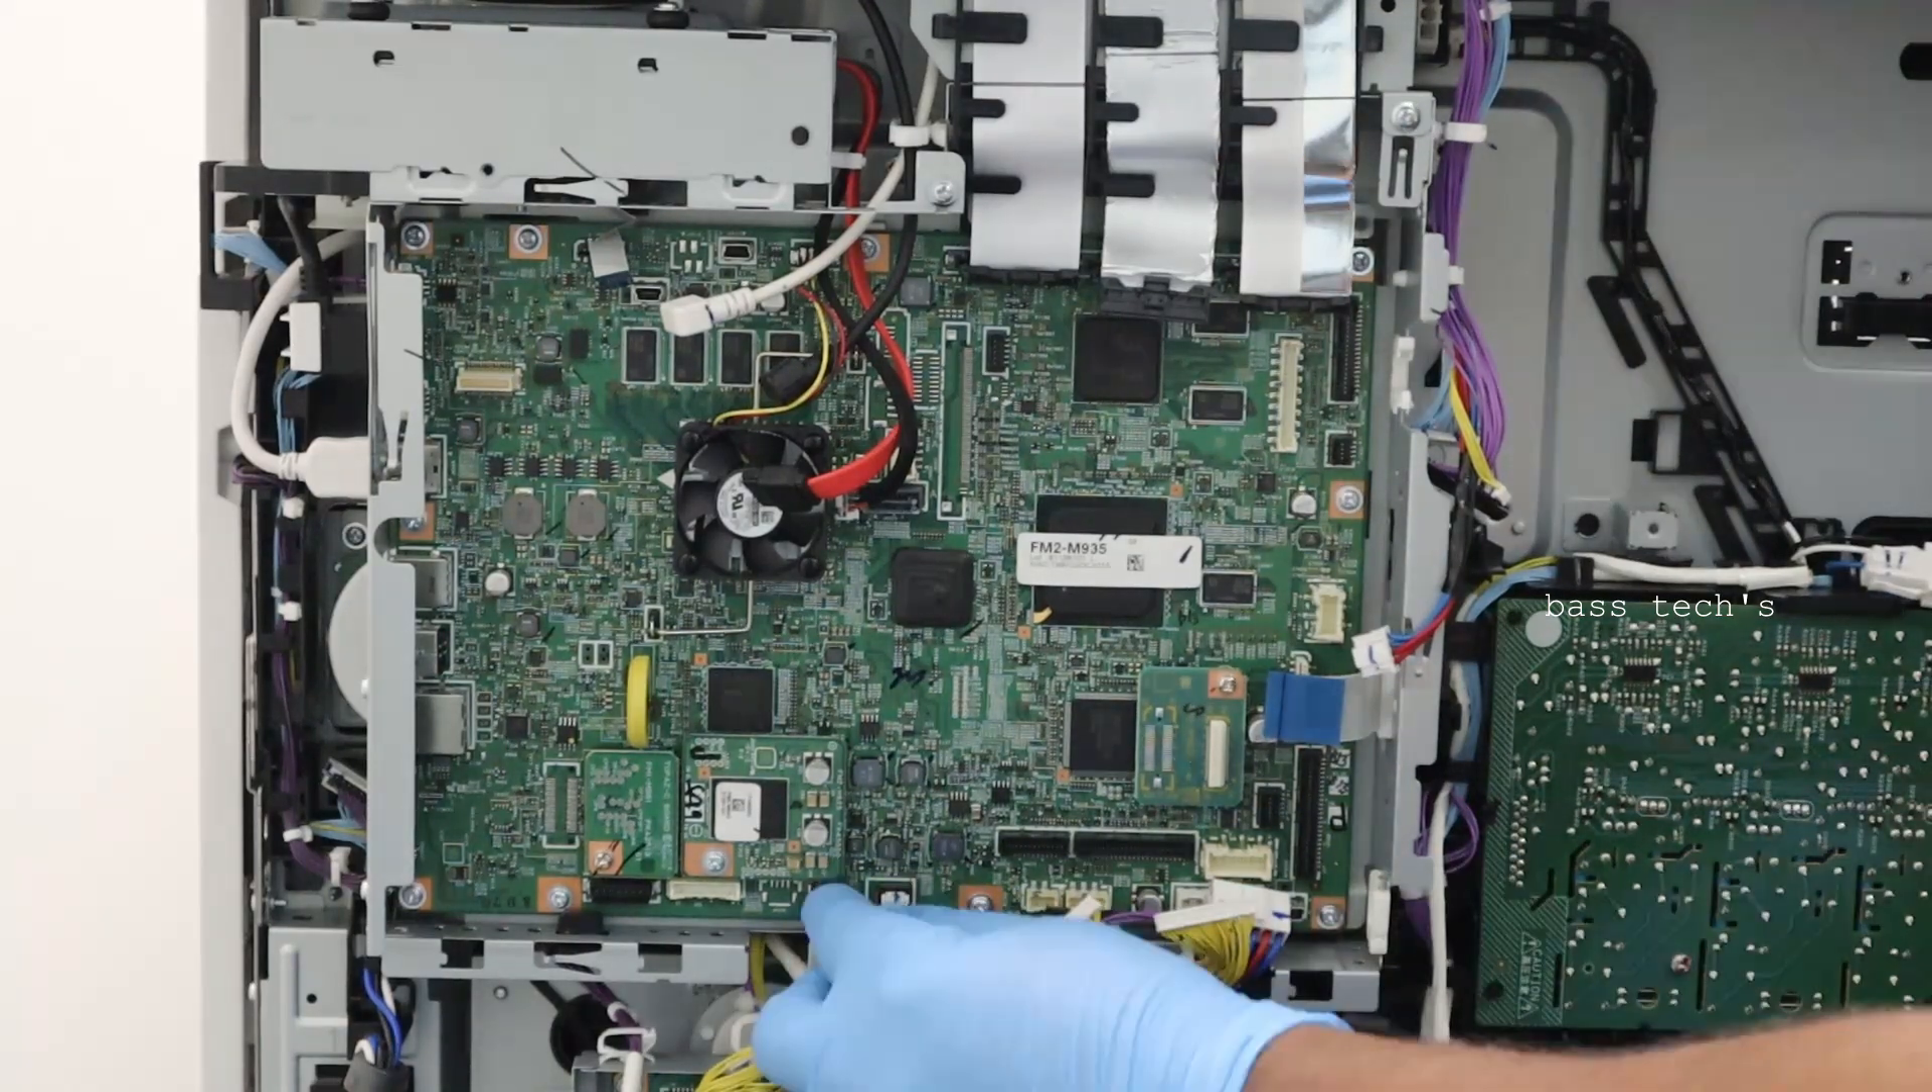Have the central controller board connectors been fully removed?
No.